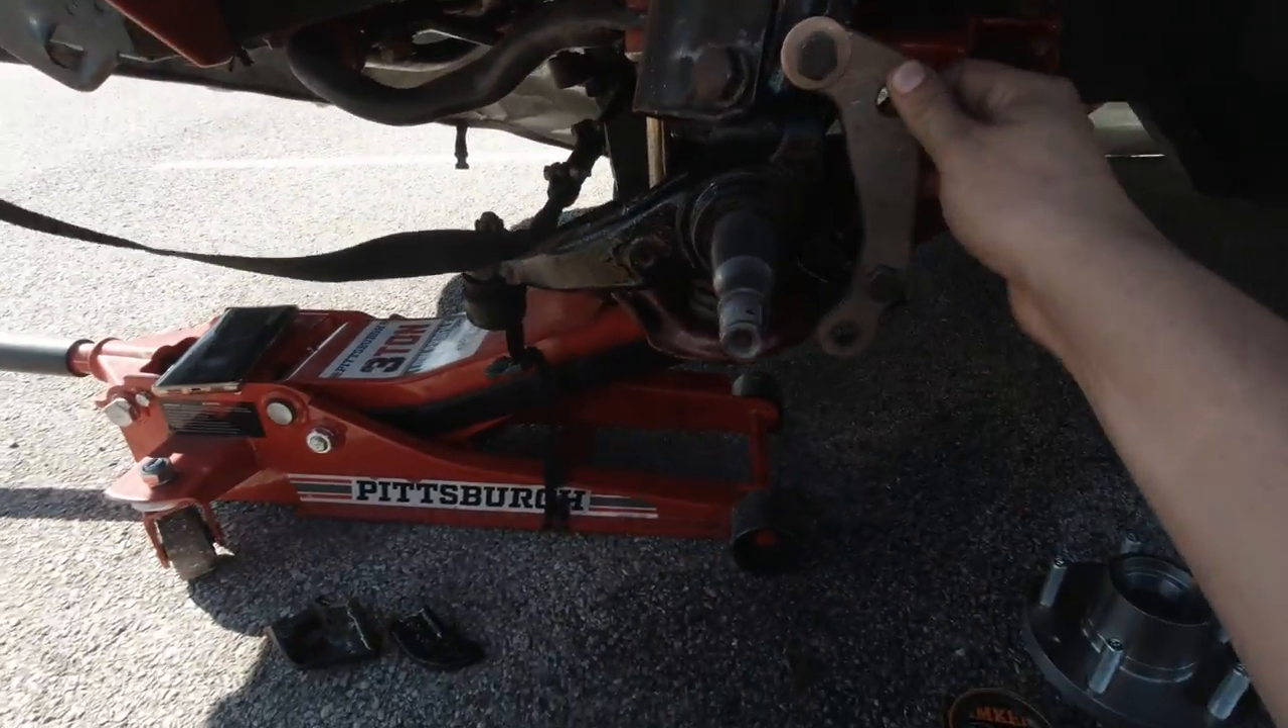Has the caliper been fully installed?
No.